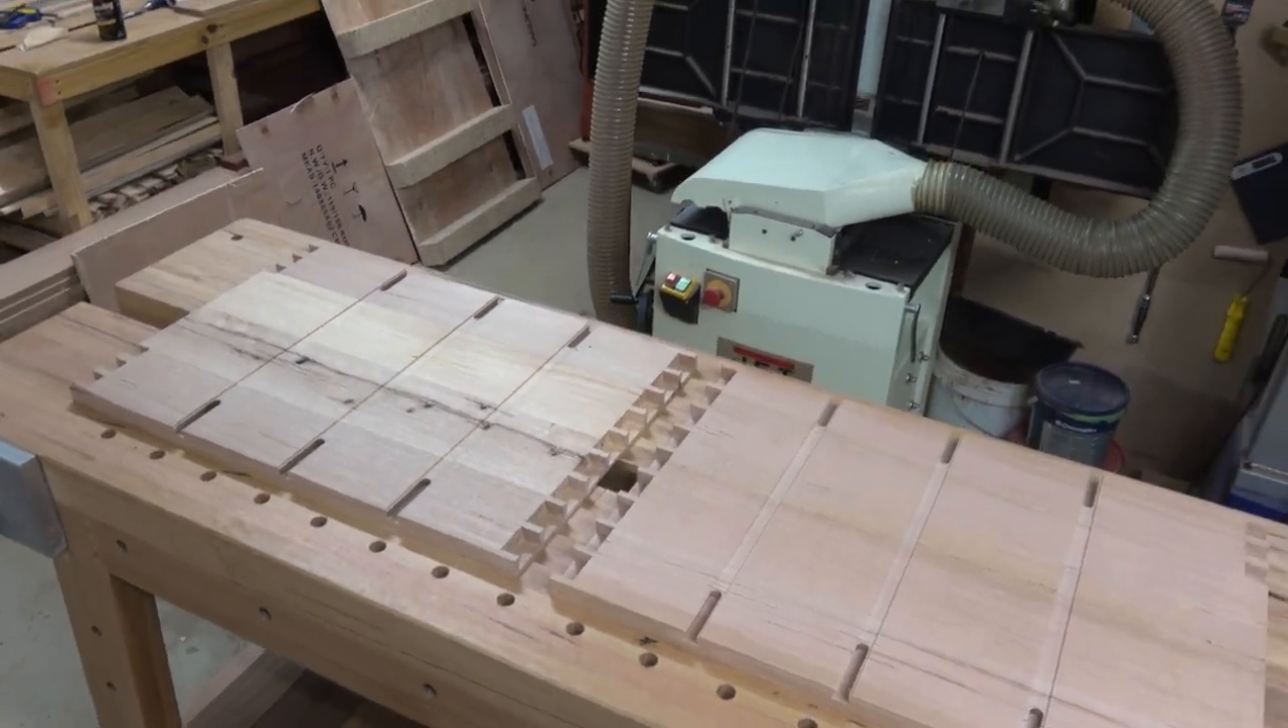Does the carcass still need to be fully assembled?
Yes.